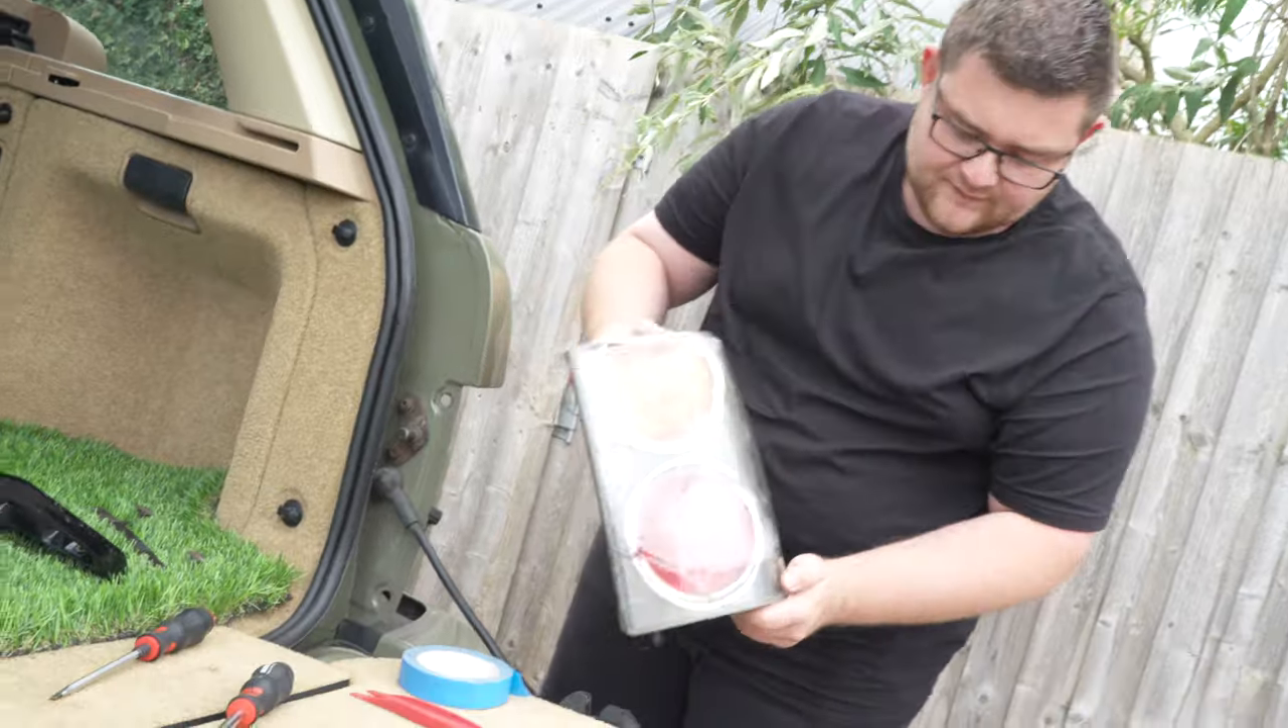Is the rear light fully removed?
Yes.